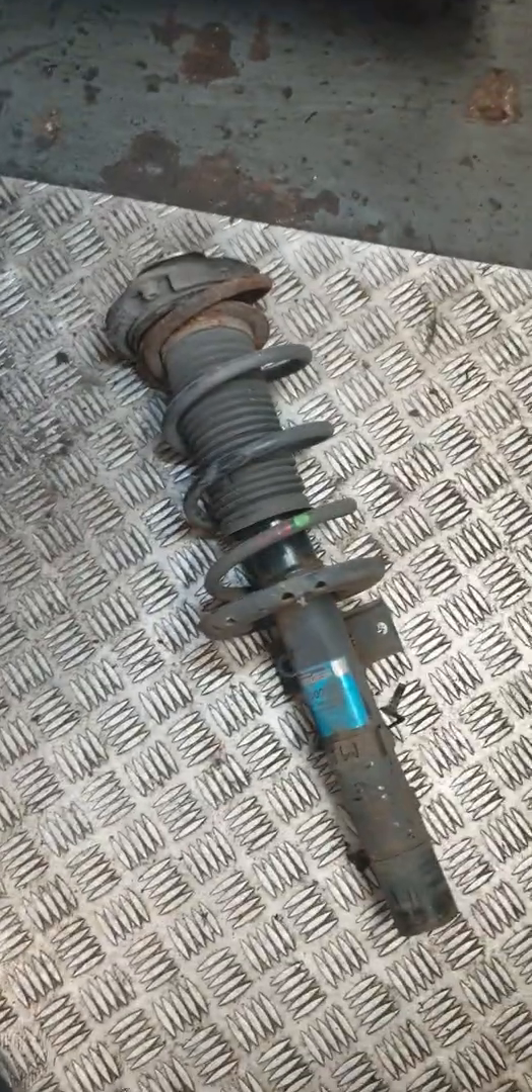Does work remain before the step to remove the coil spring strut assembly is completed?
No.